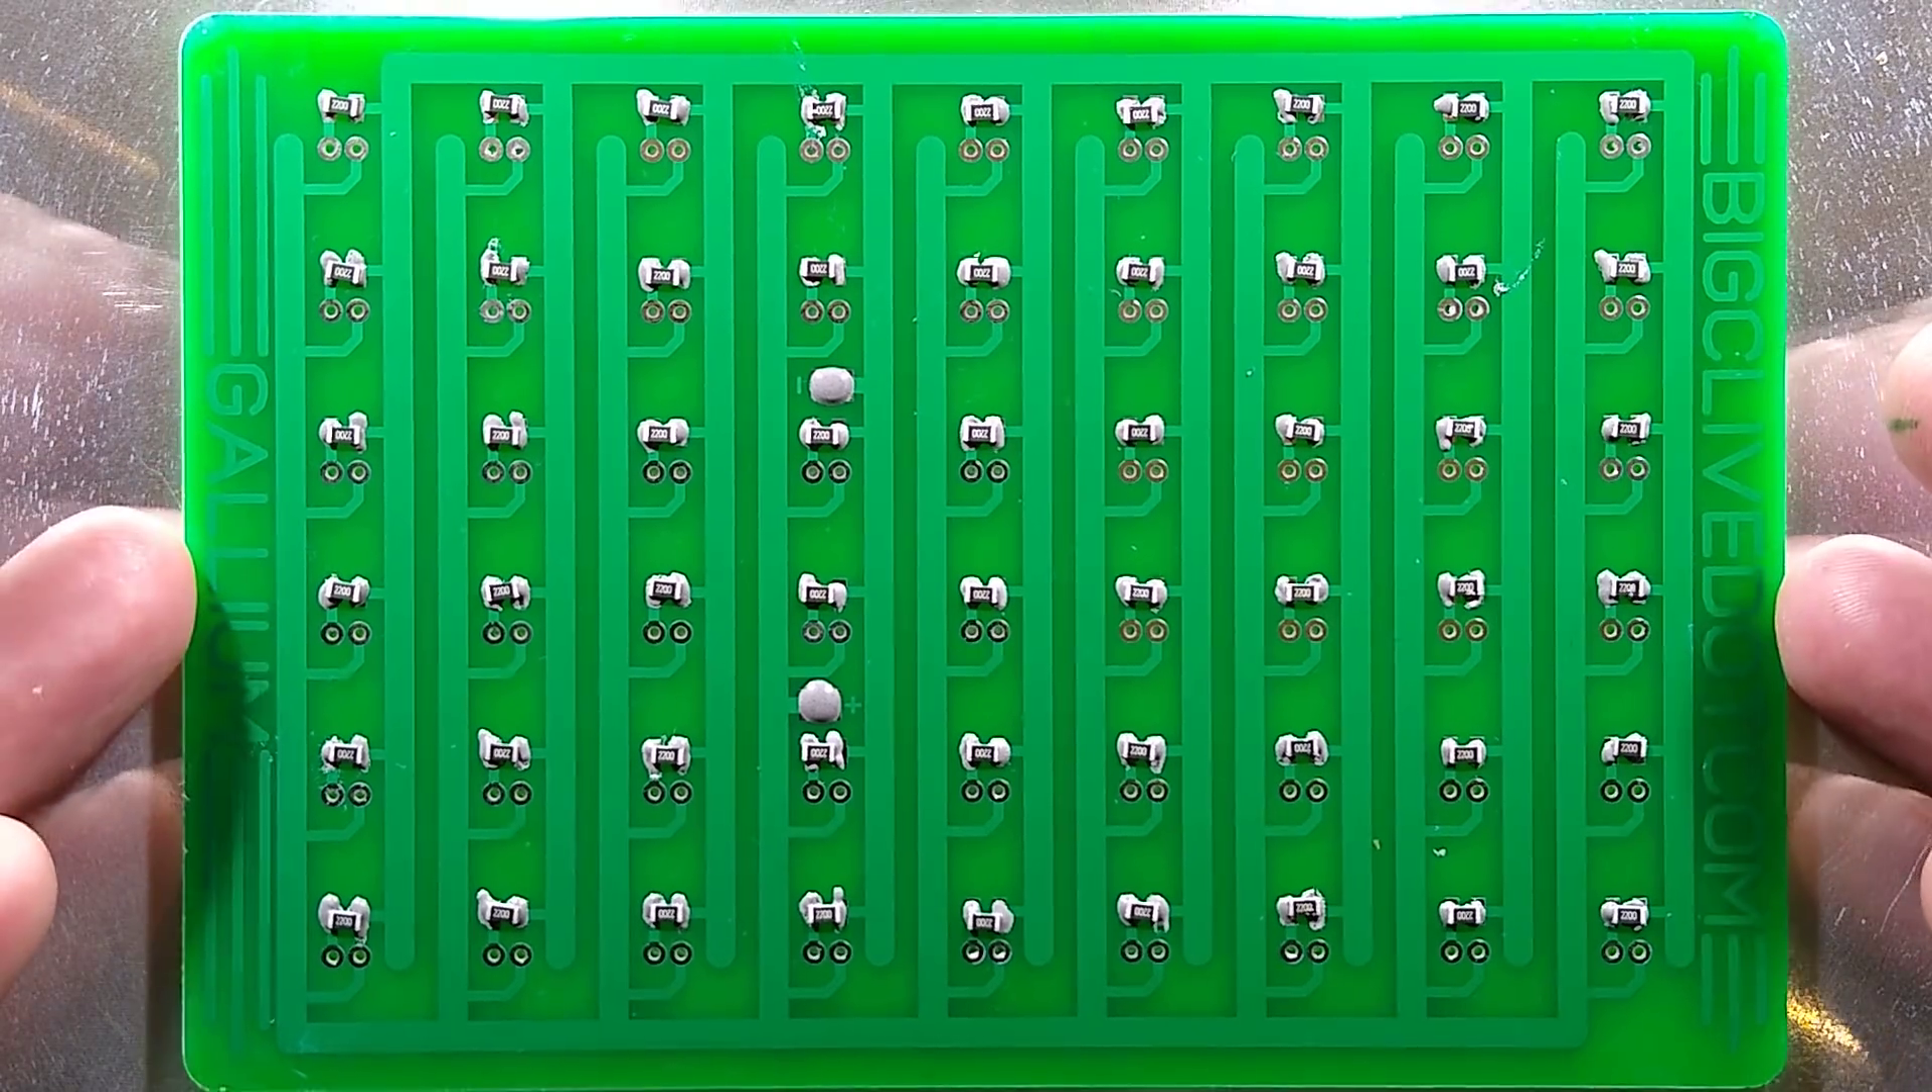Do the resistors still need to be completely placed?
No.